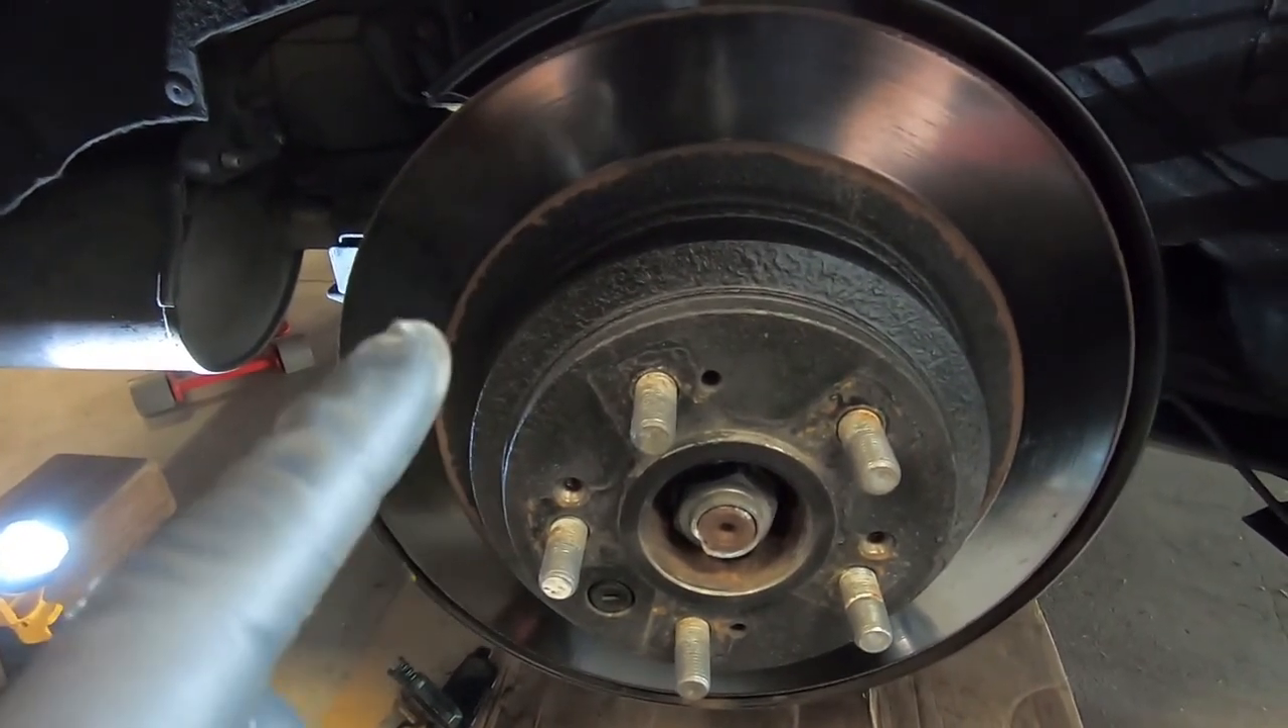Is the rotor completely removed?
No.